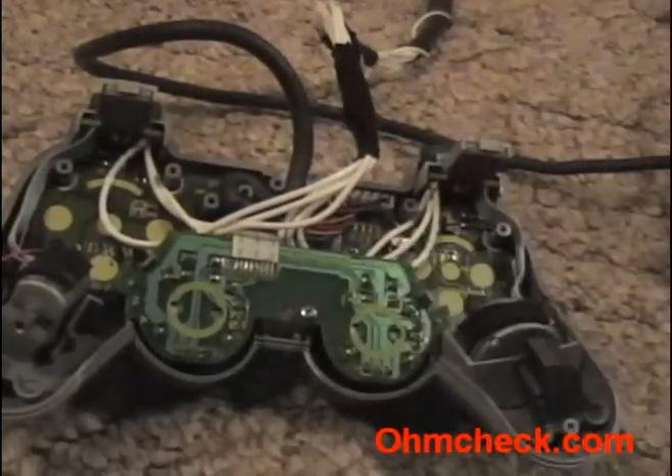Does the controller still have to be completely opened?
No.